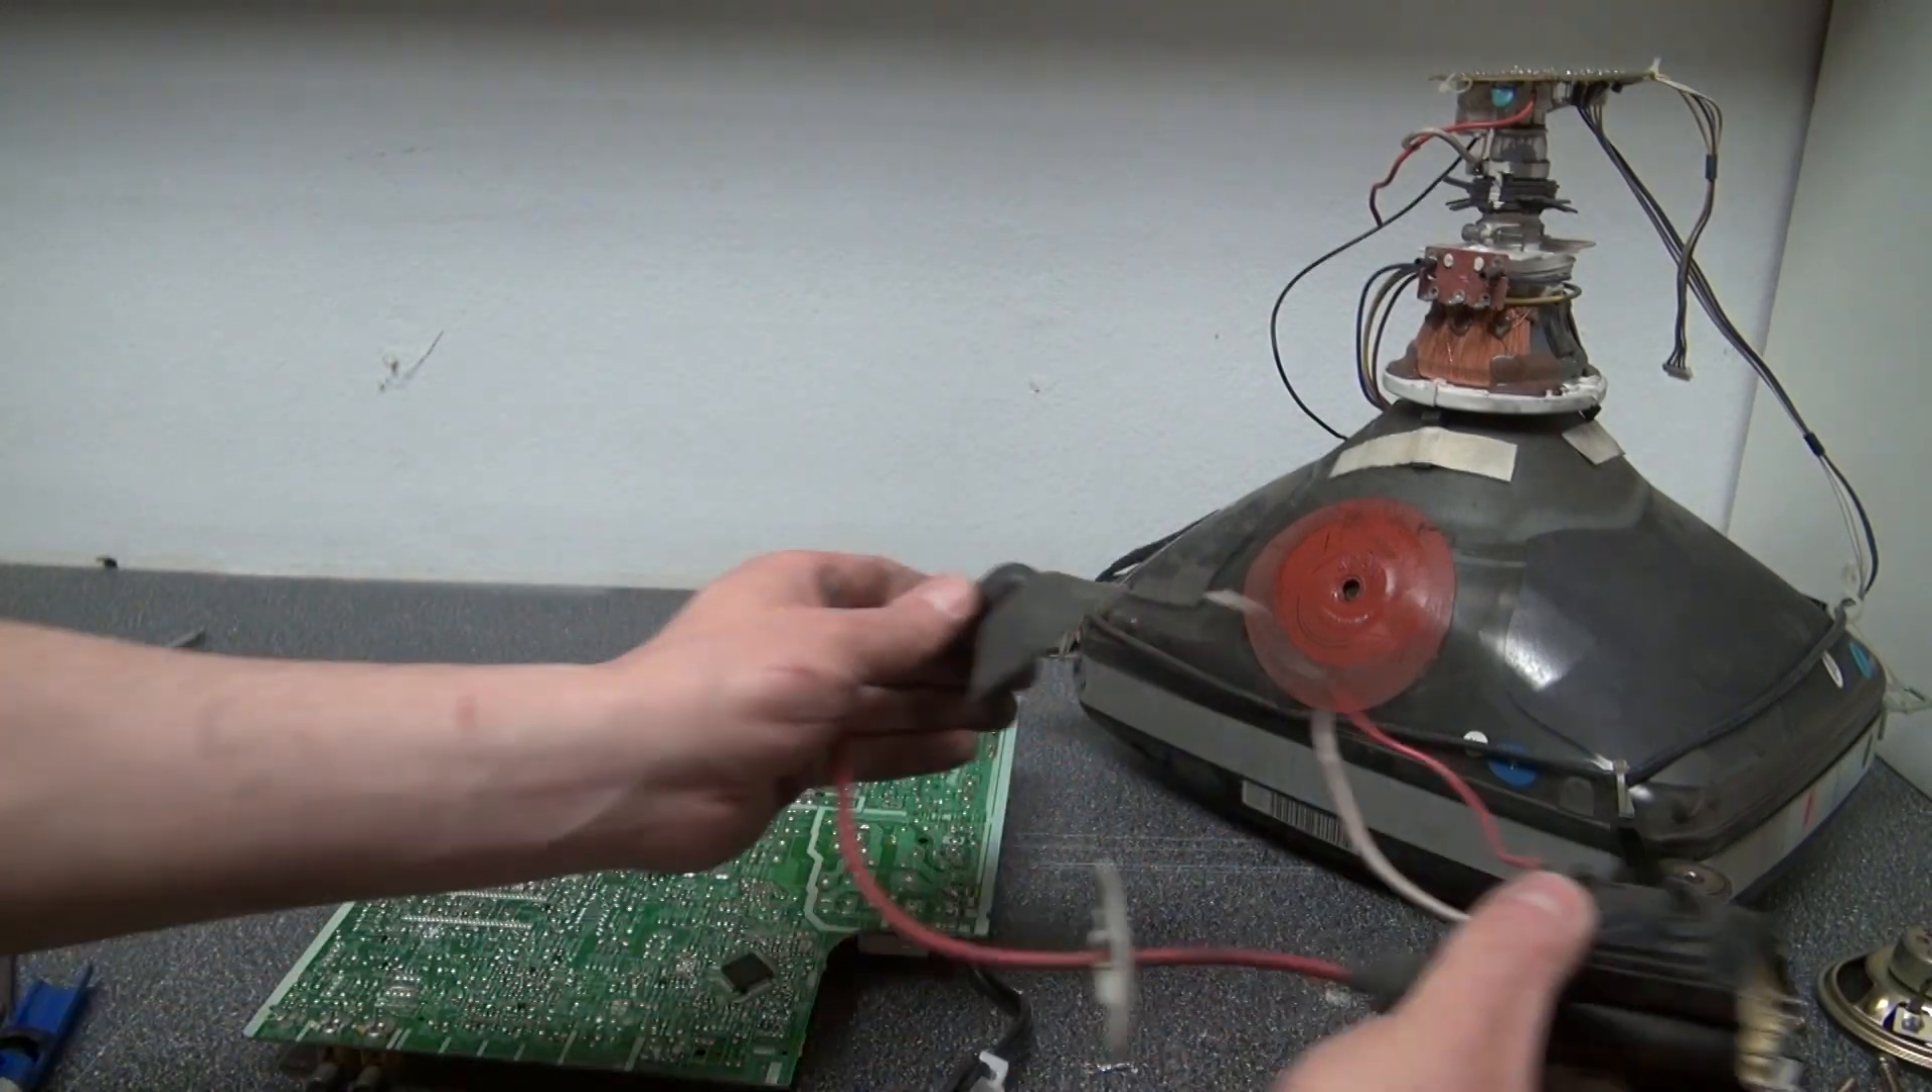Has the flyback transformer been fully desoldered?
Yes.